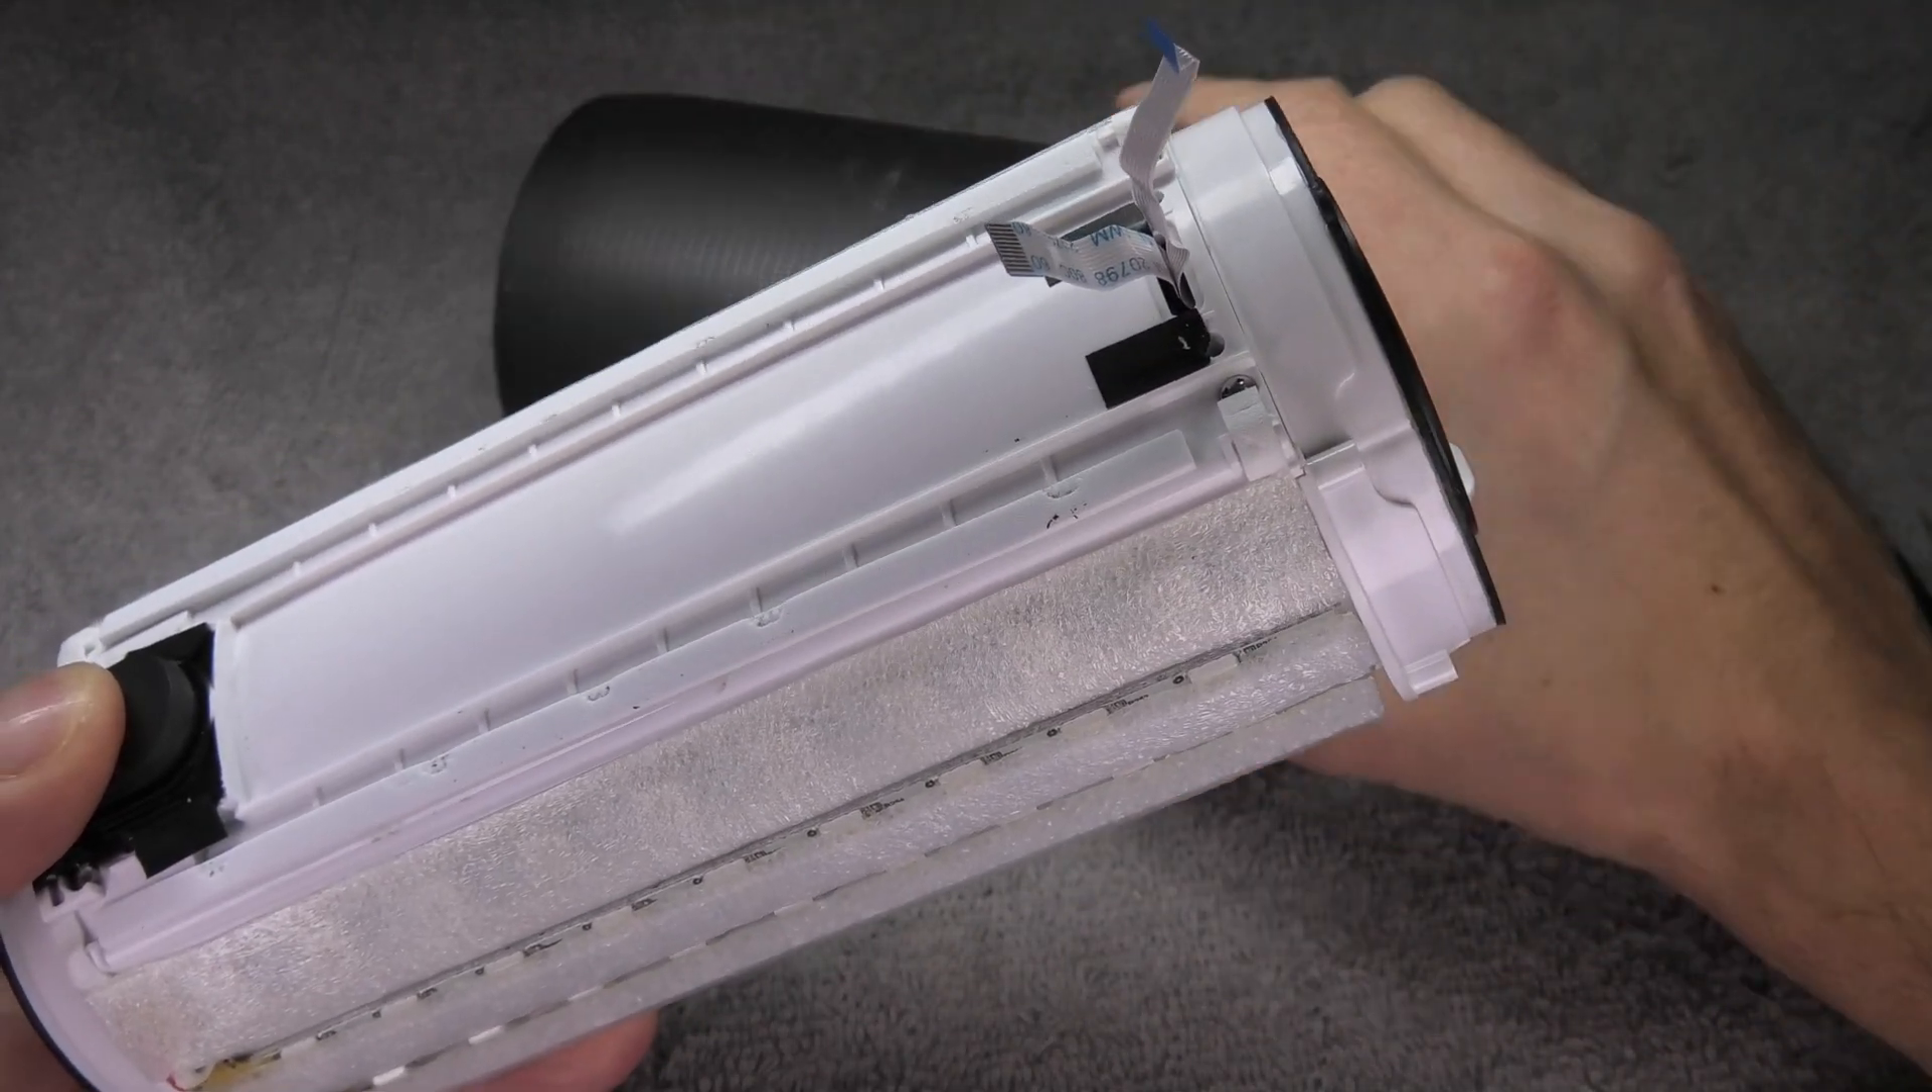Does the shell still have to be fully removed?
No.